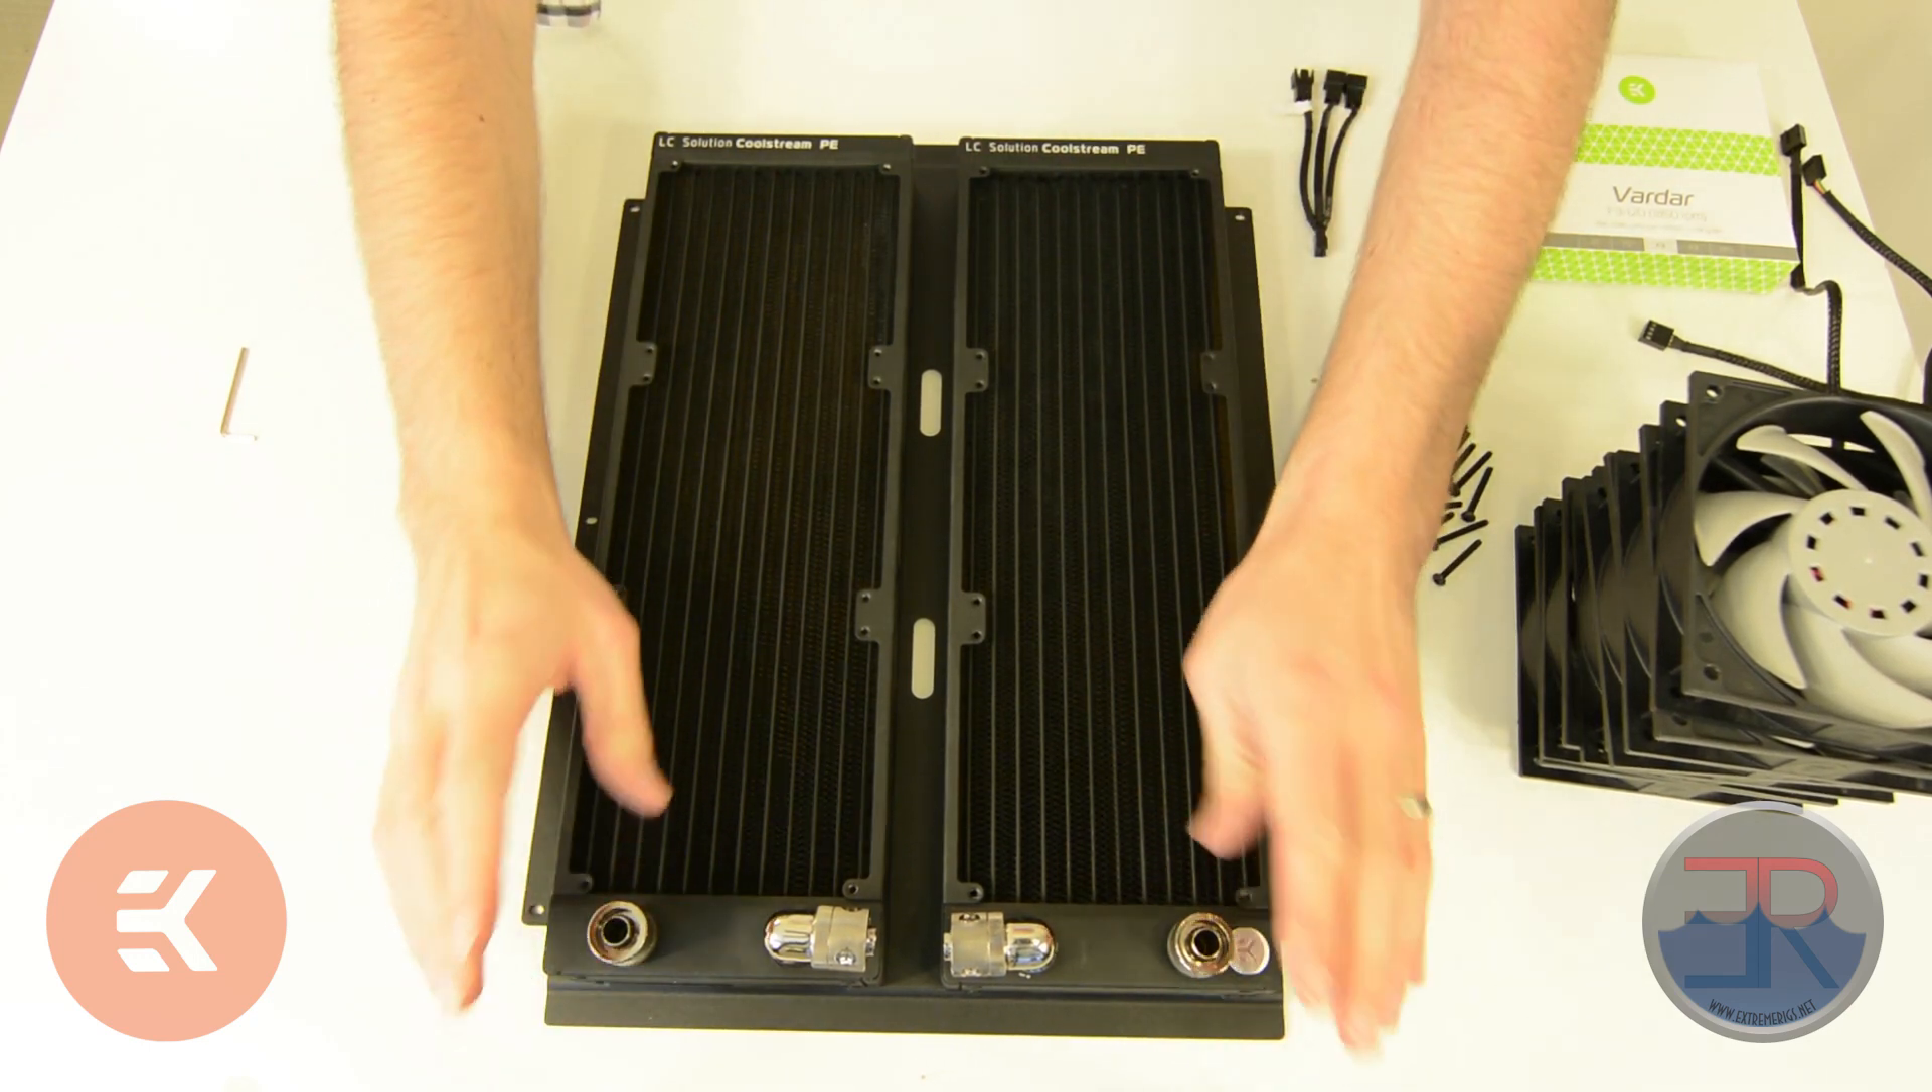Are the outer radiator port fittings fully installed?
Yes.